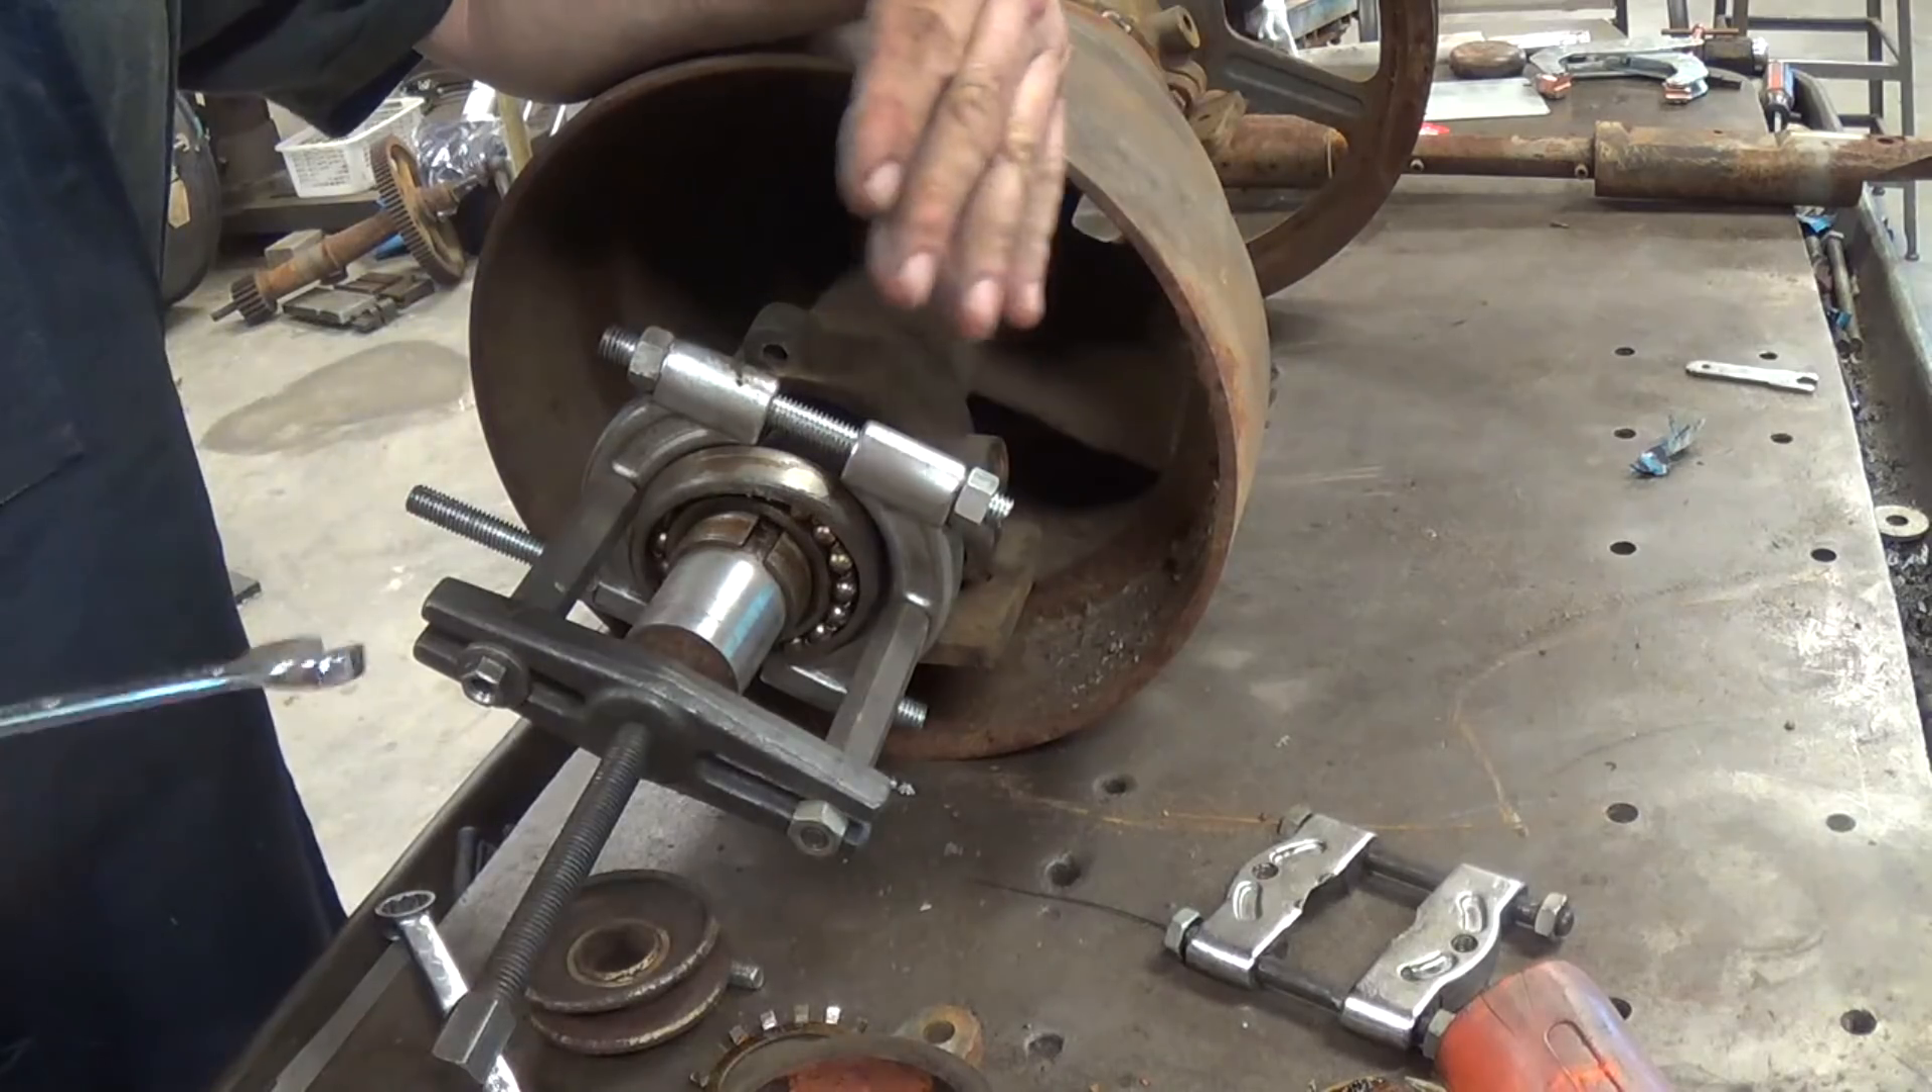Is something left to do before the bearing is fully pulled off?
Yes.